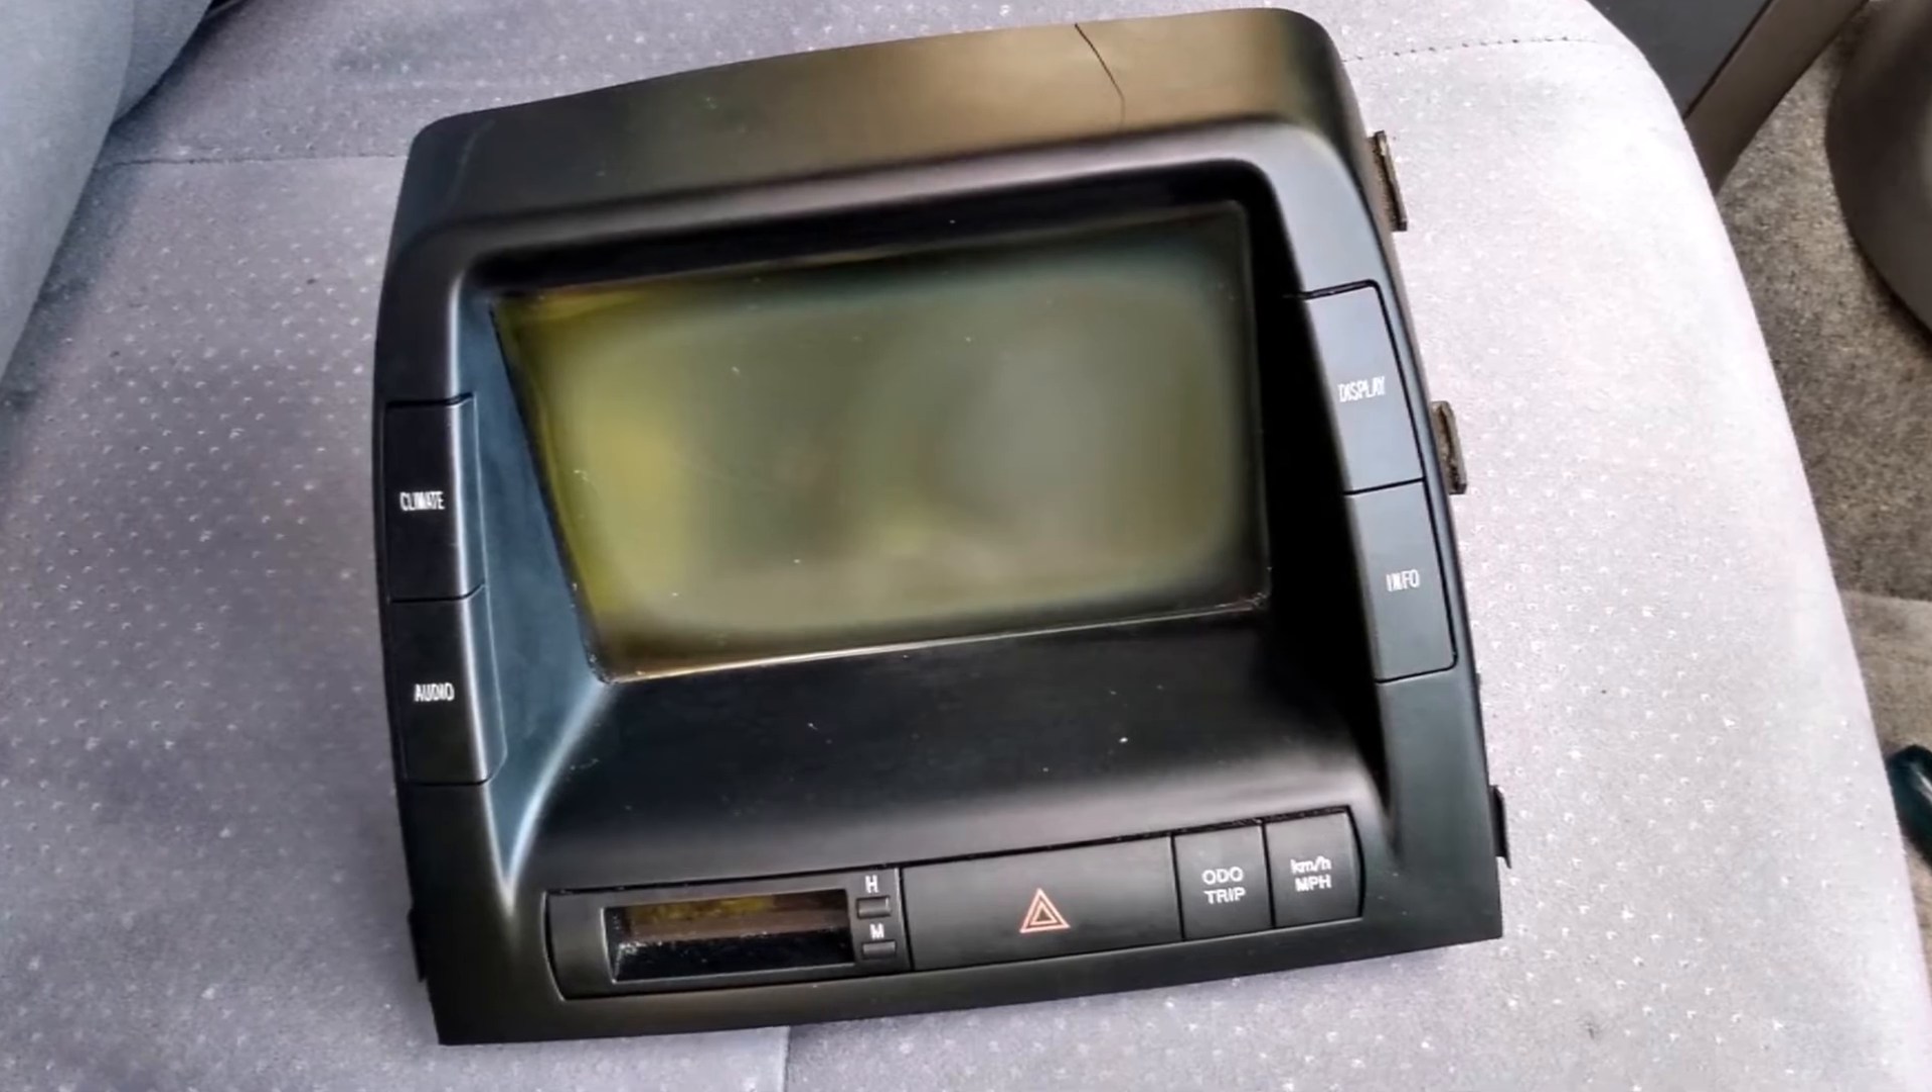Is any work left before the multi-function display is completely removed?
No.